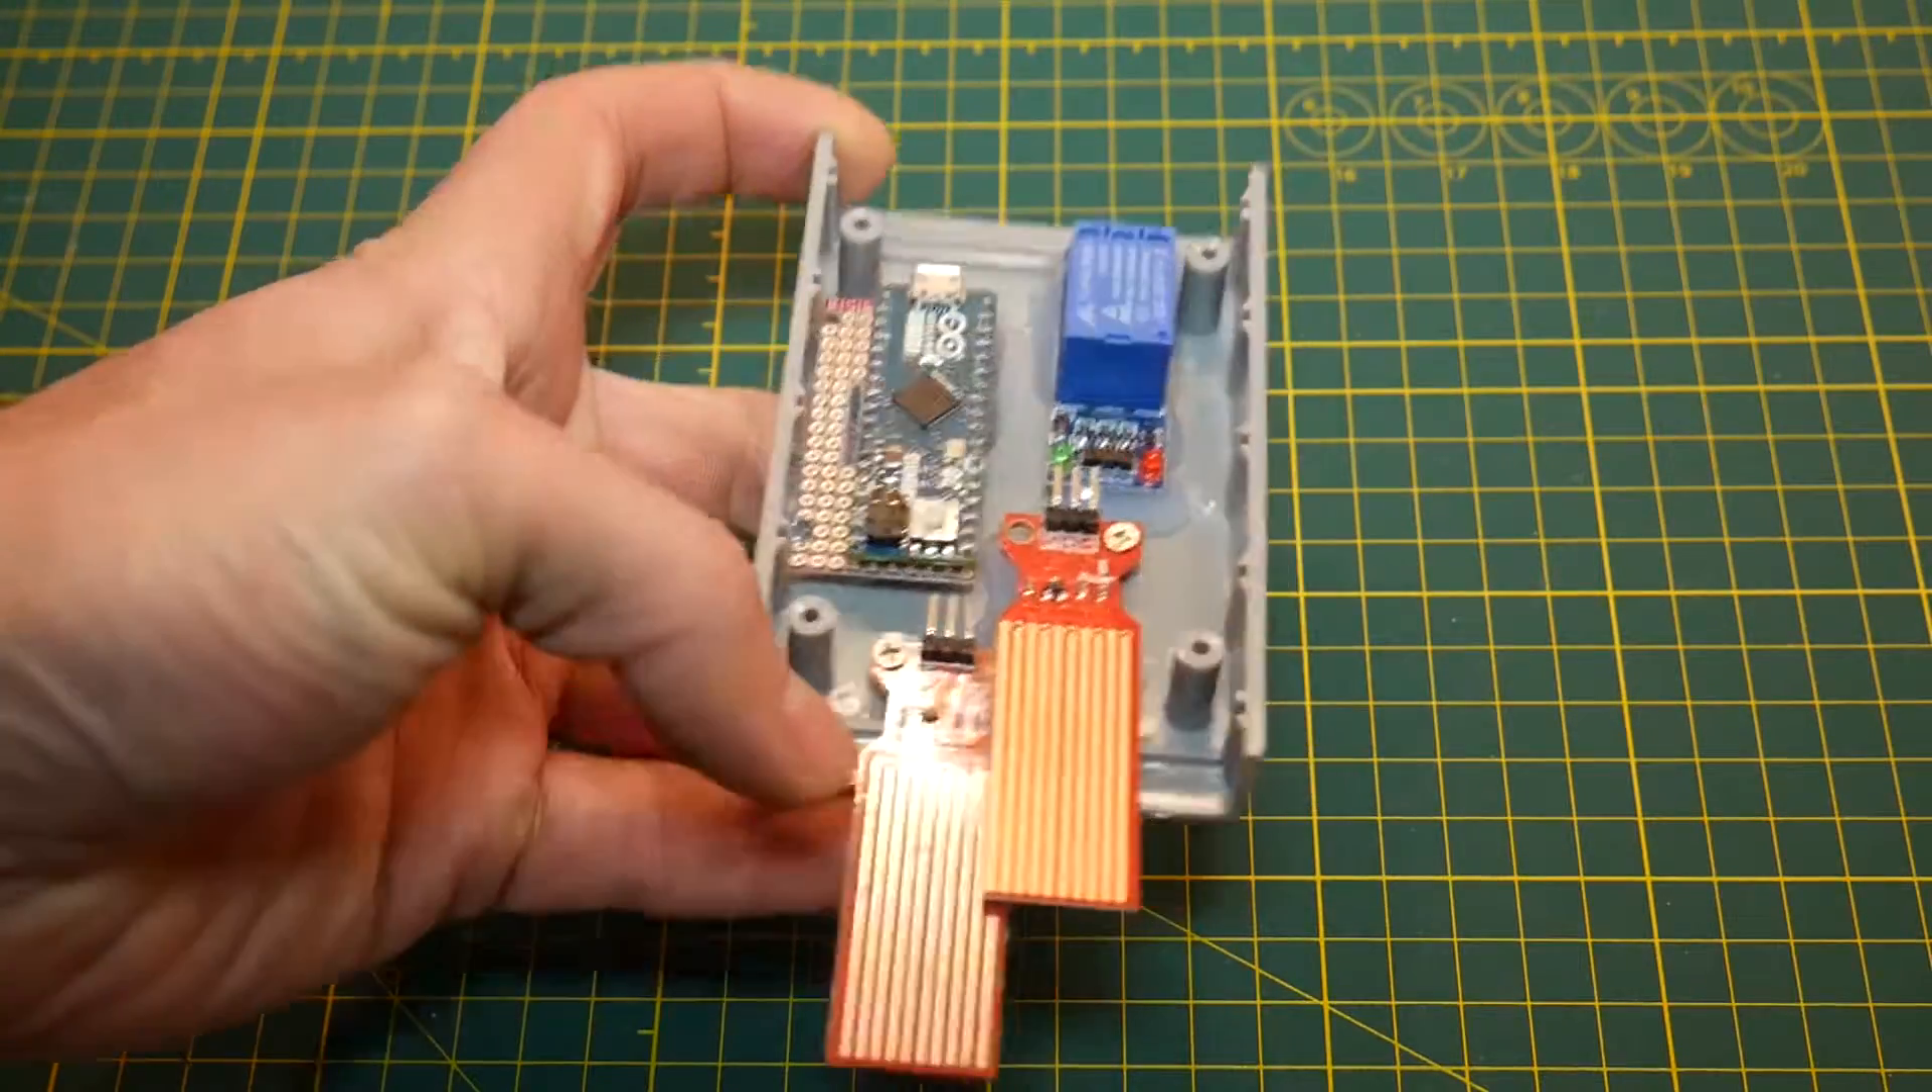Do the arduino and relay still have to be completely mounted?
No.